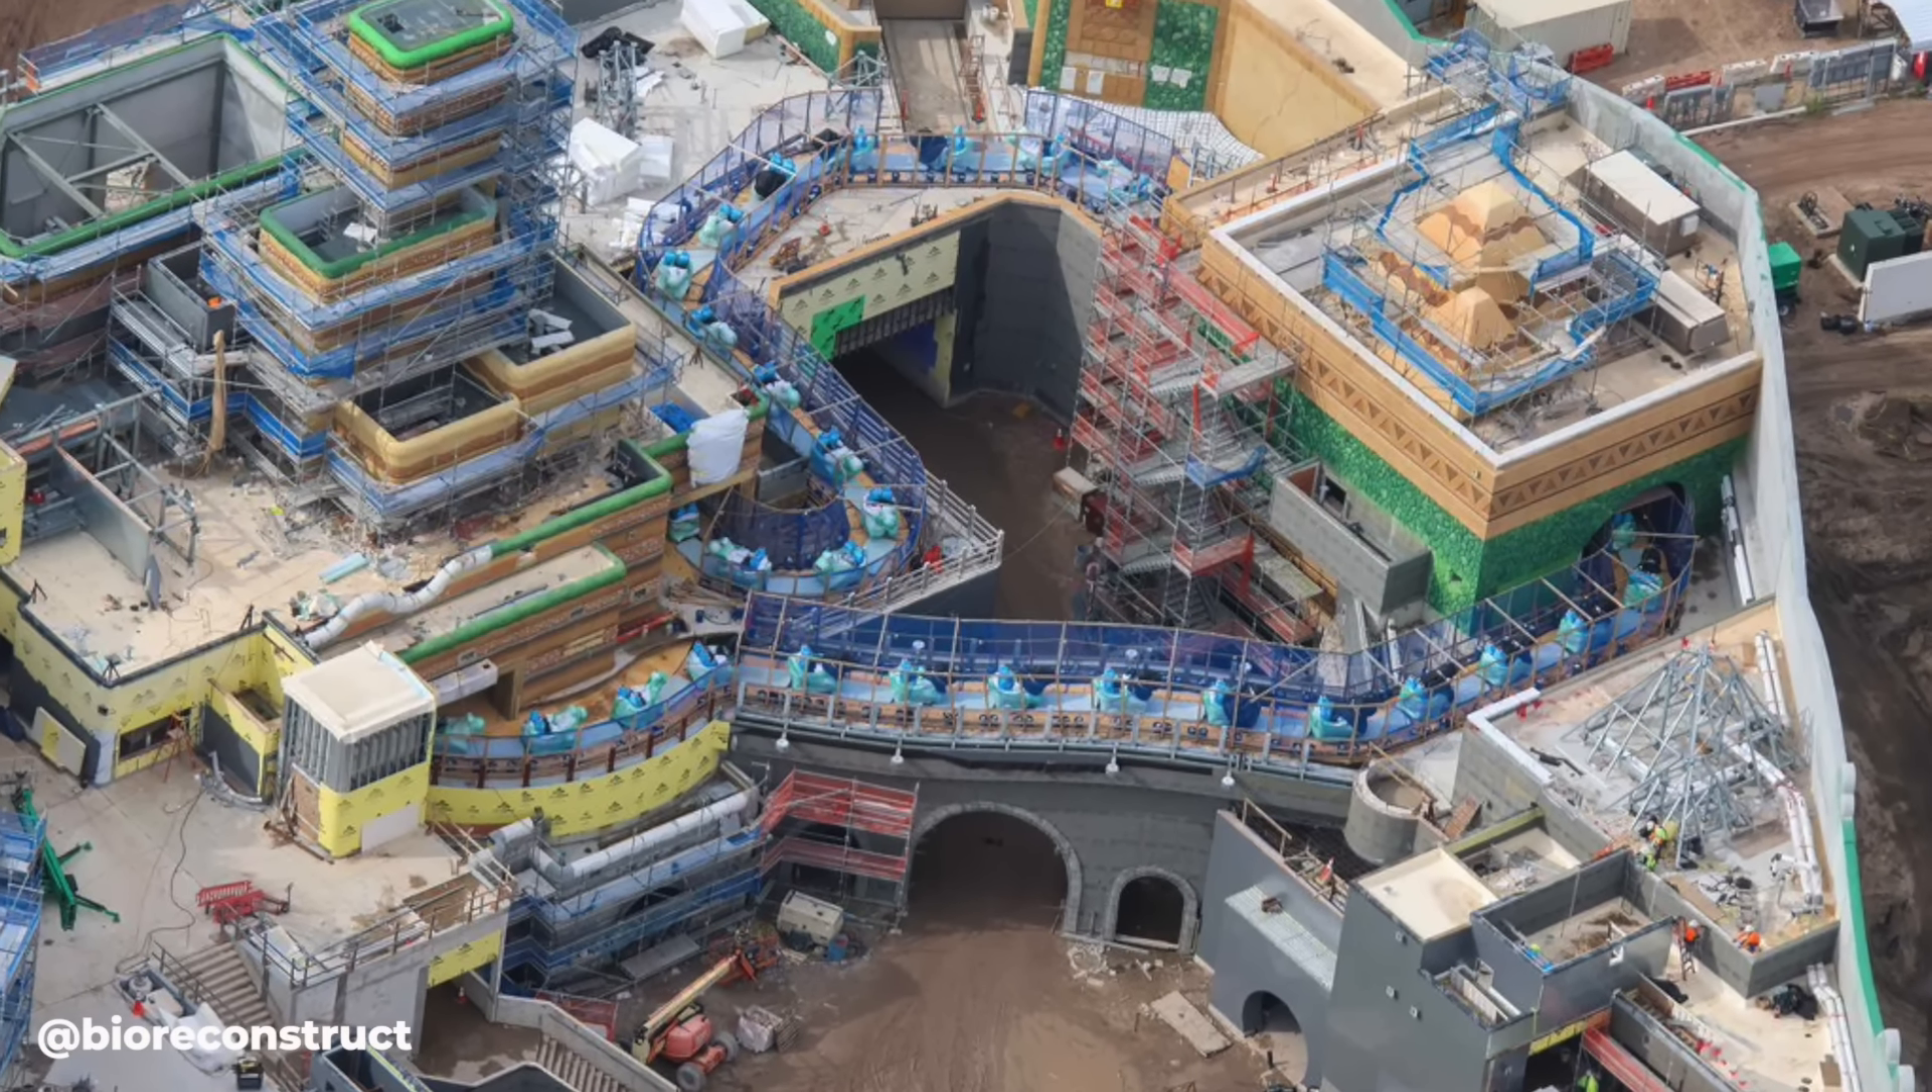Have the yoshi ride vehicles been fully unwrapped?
No.